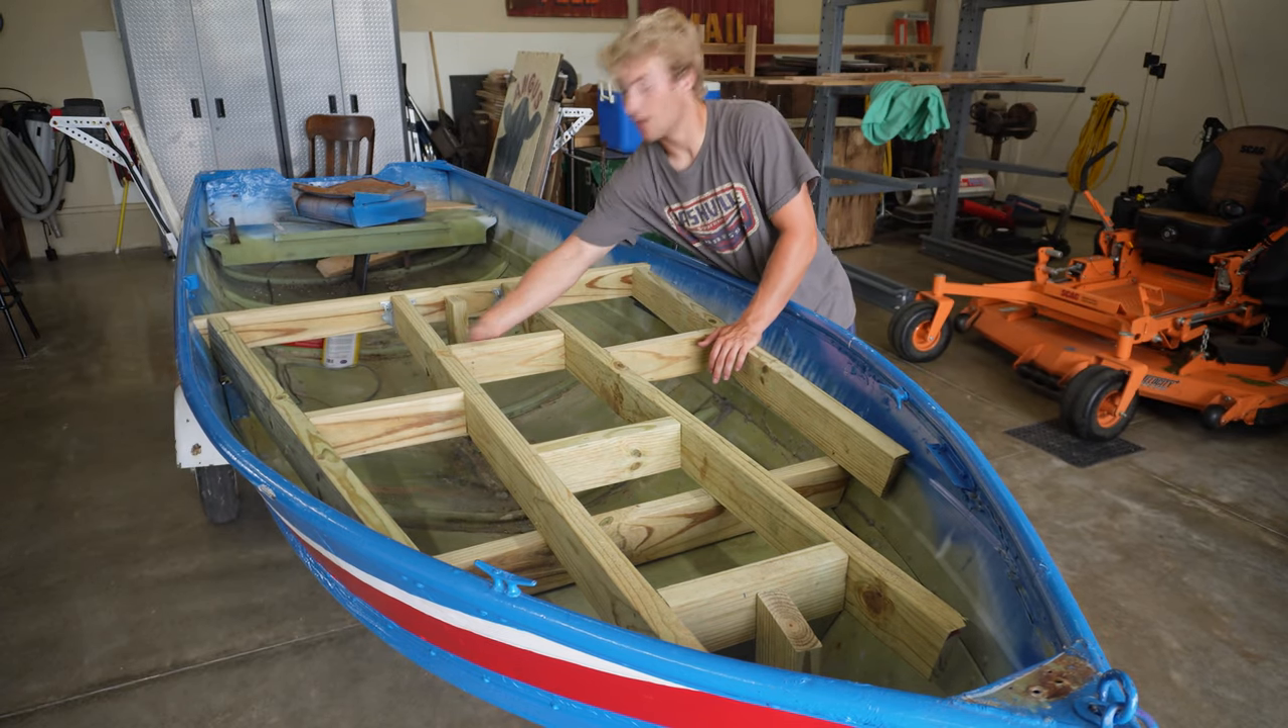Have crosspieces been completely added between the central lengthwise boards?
Yes.